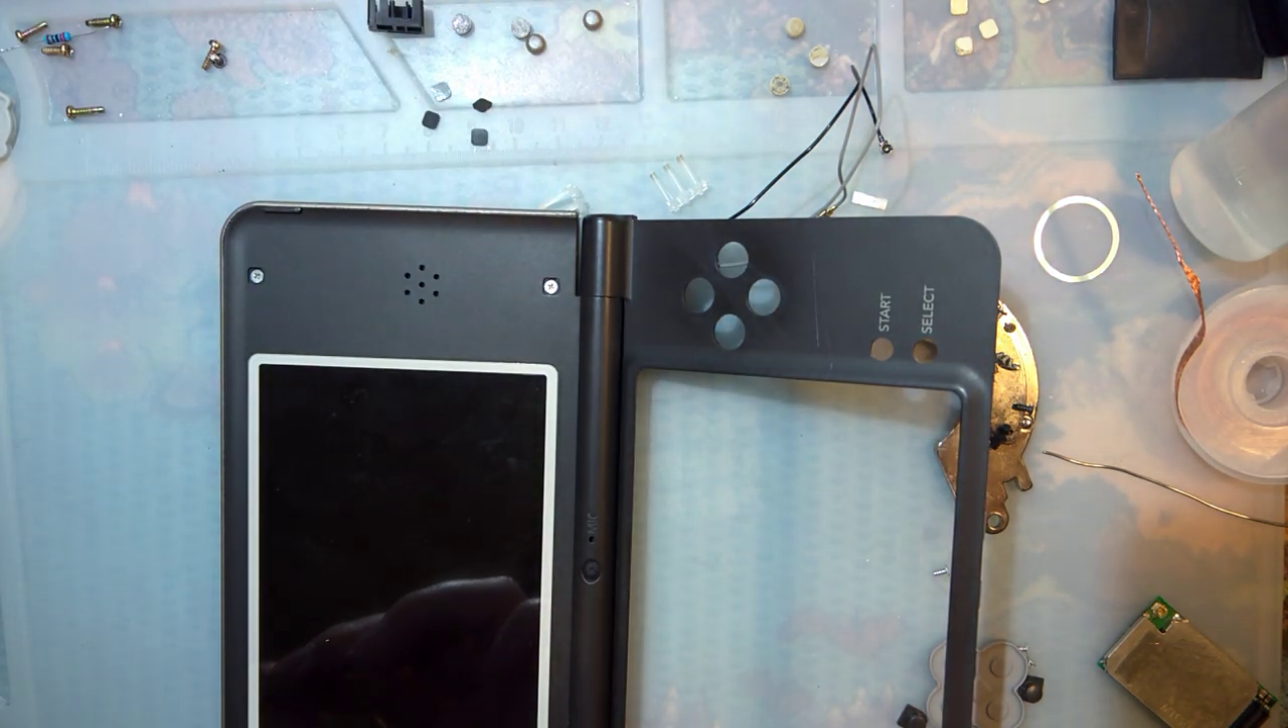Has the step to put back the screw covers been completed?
No.